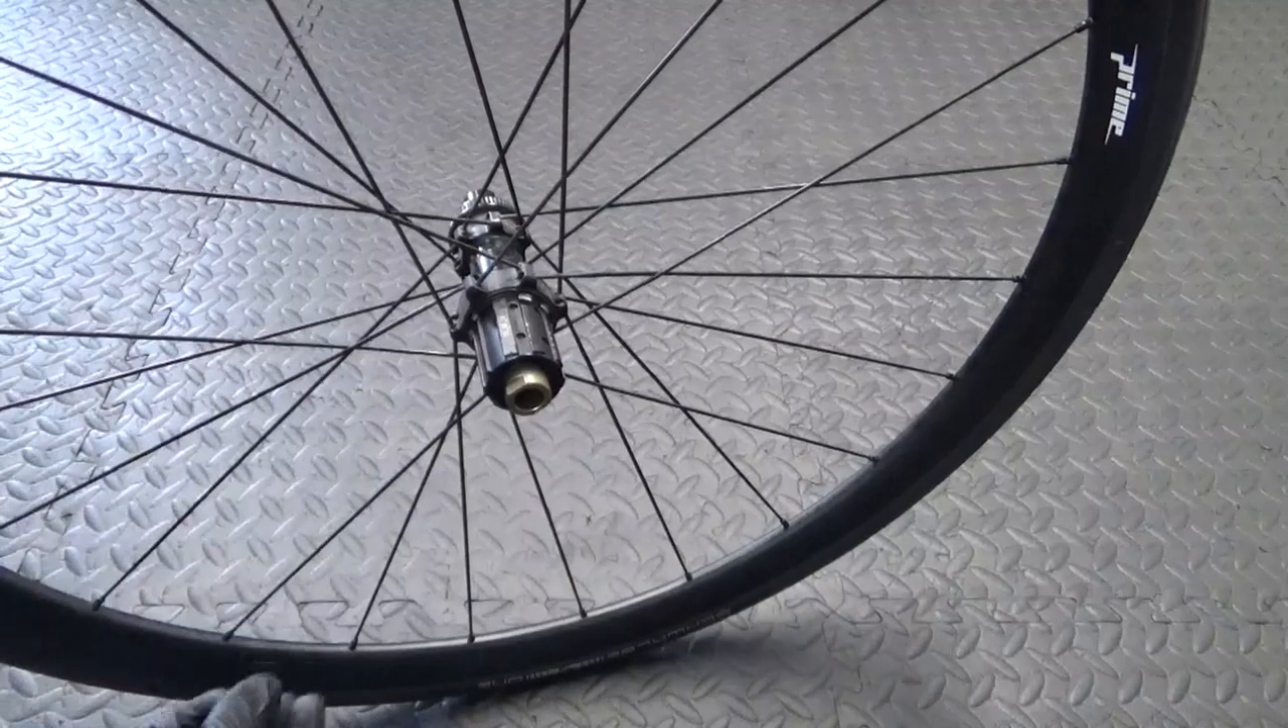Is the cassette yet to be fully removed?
No.